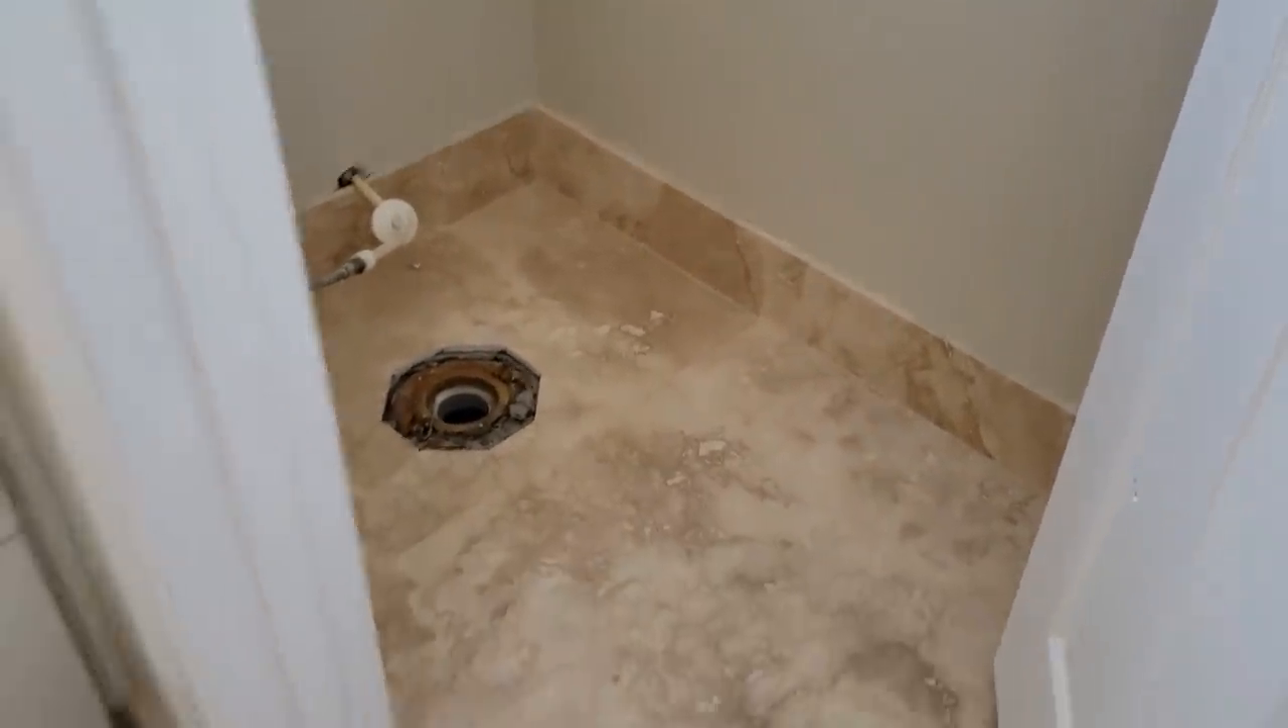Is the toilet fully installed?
No.